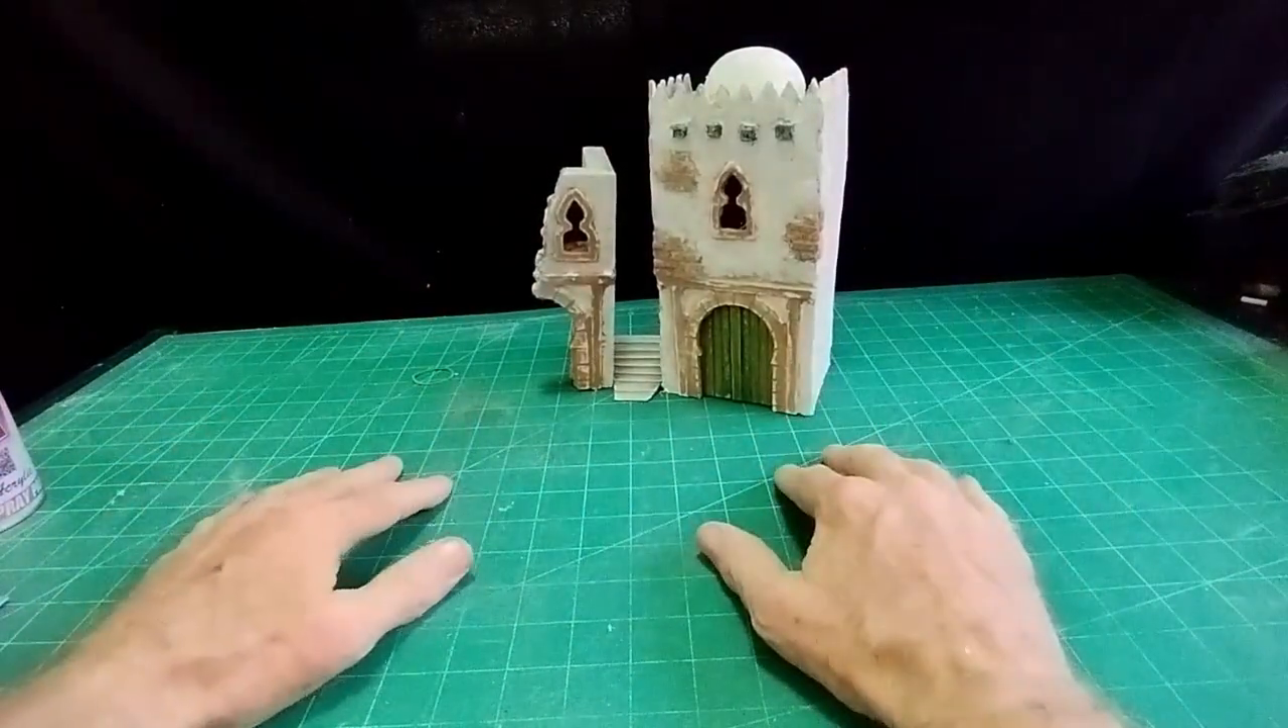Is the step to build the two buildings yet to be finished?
No.